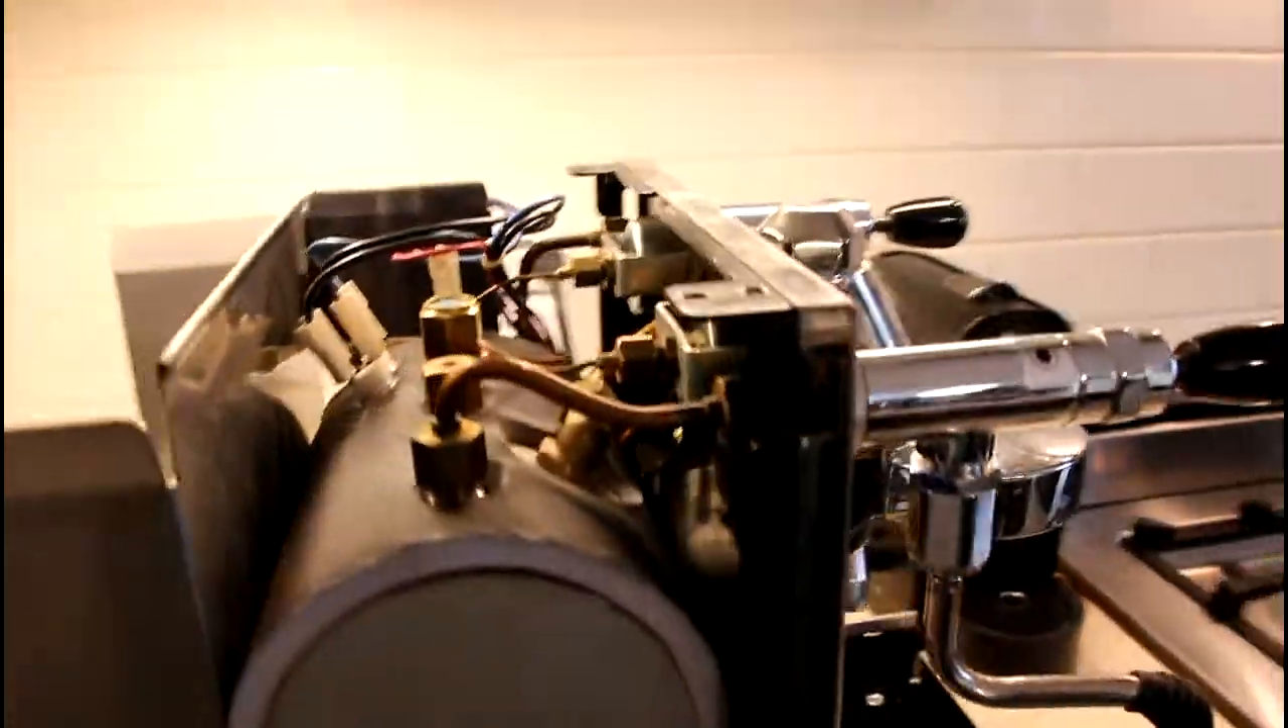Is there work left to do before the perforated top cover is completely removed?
No.